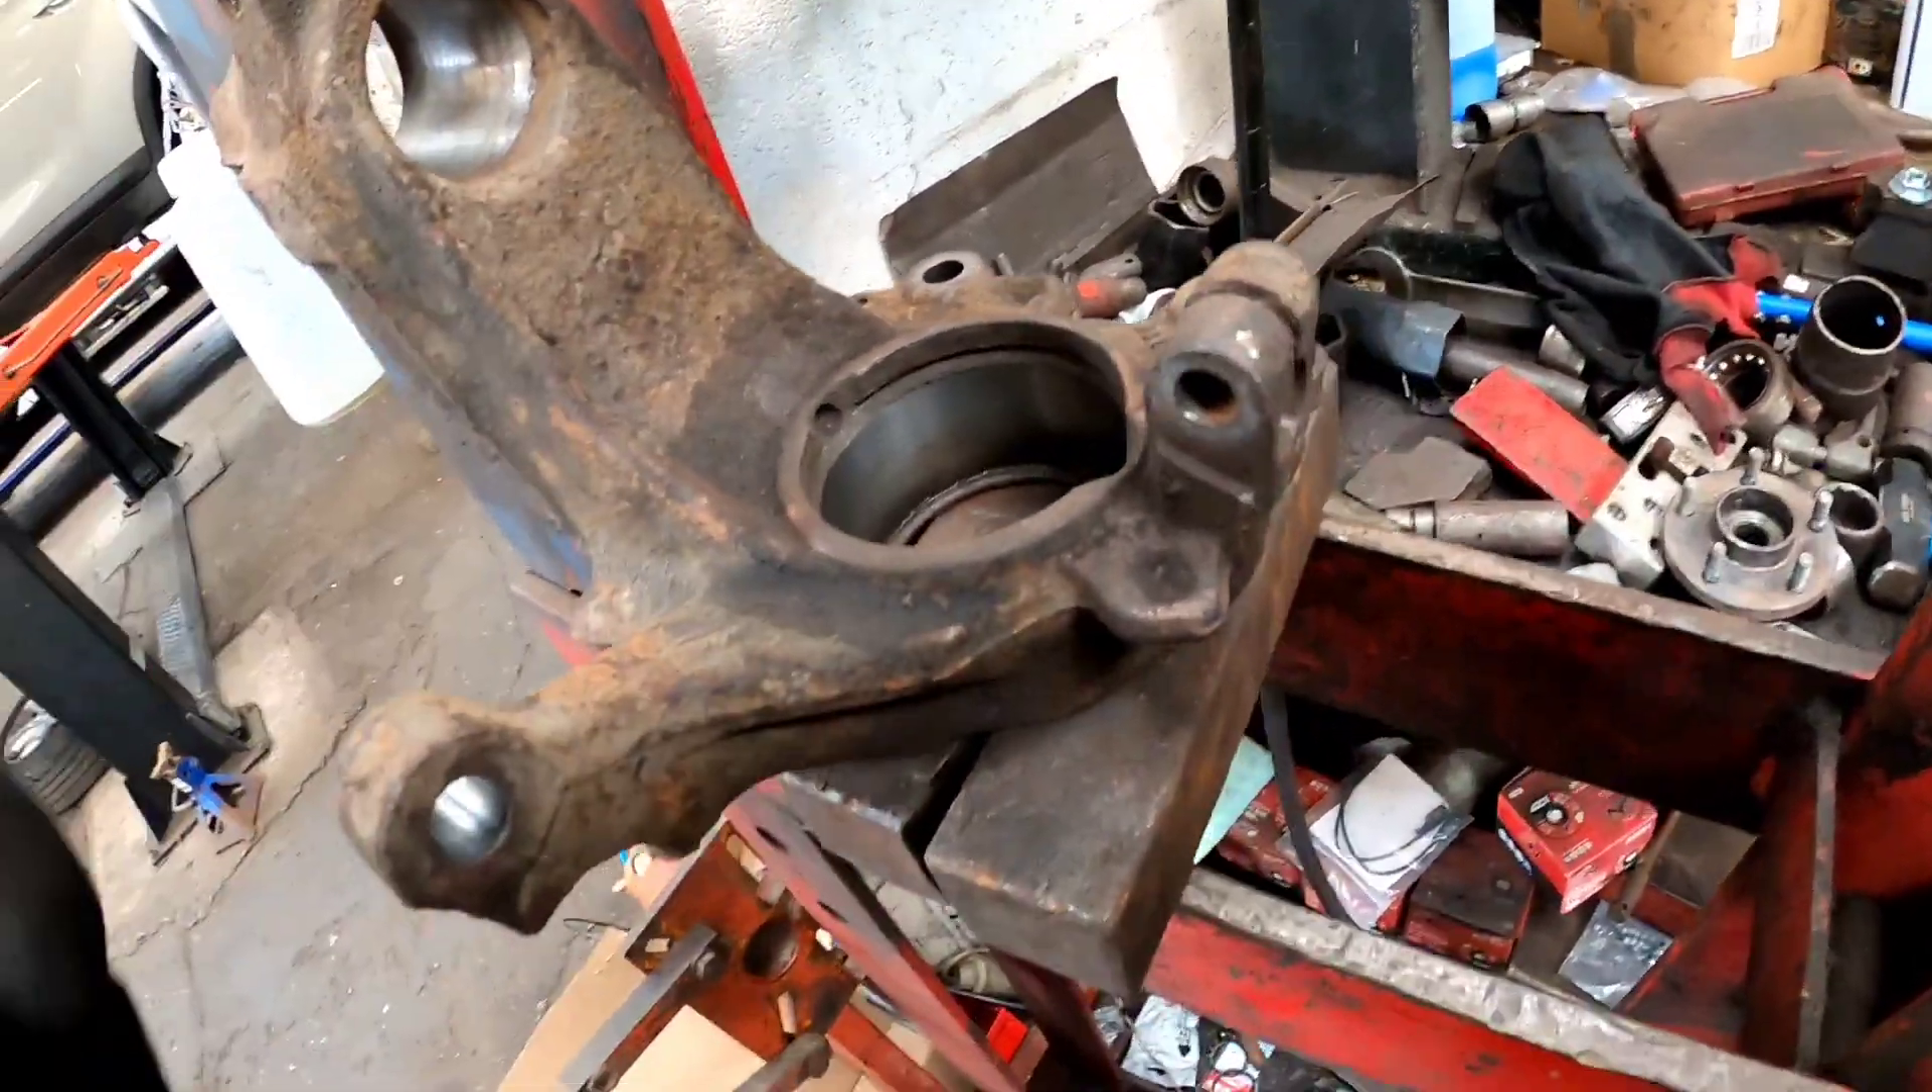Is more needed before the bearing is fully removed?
No.